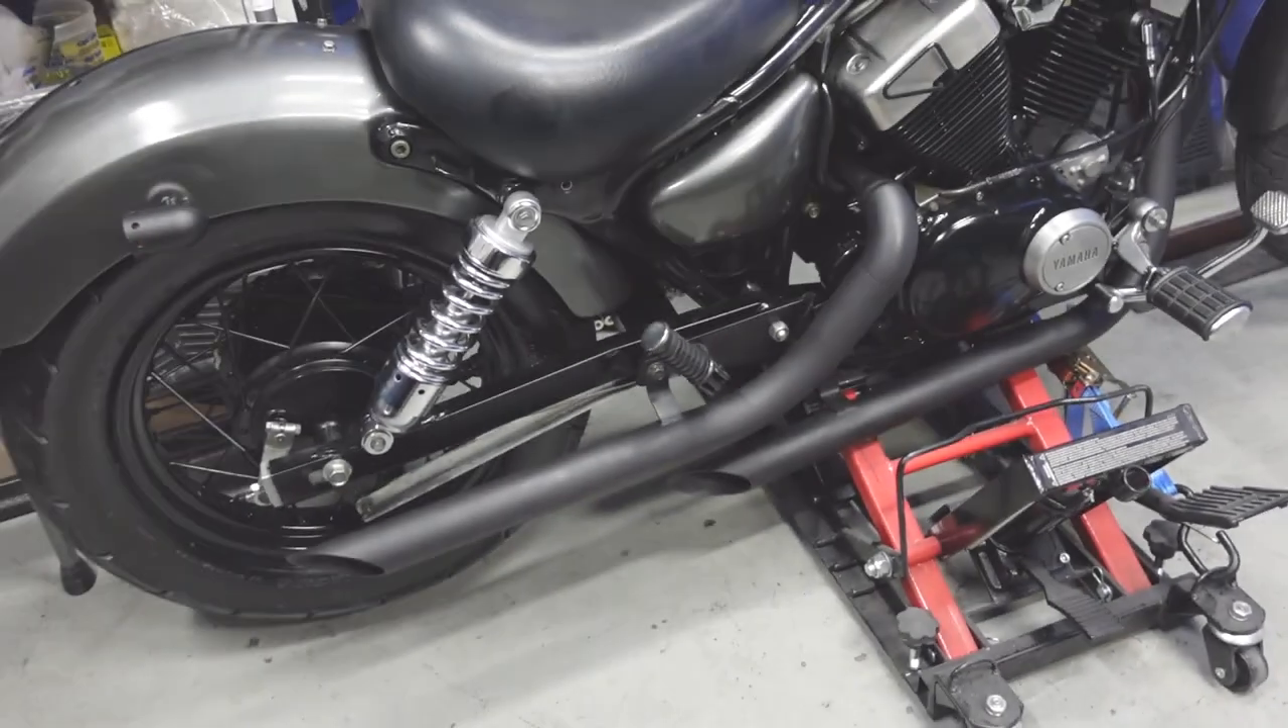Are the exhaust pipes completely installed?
Yes.